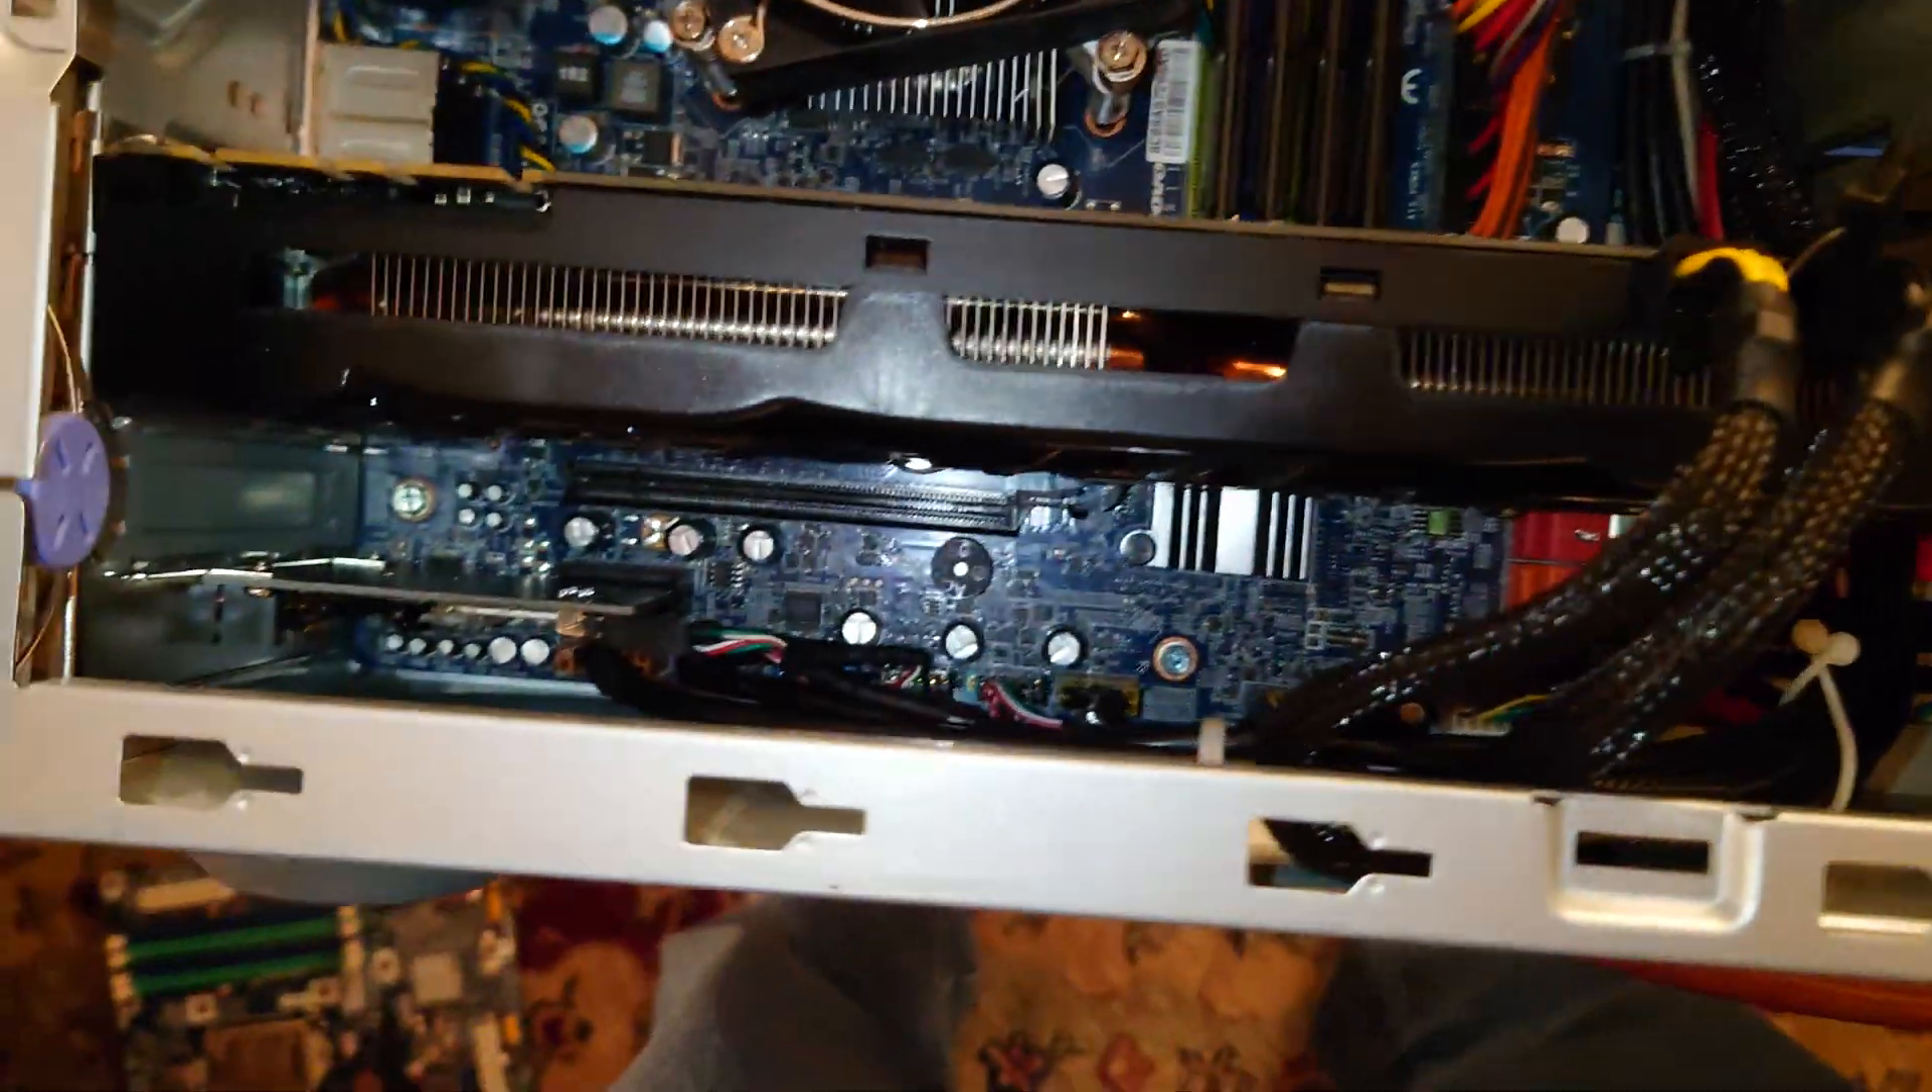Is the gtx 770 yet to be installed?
No.